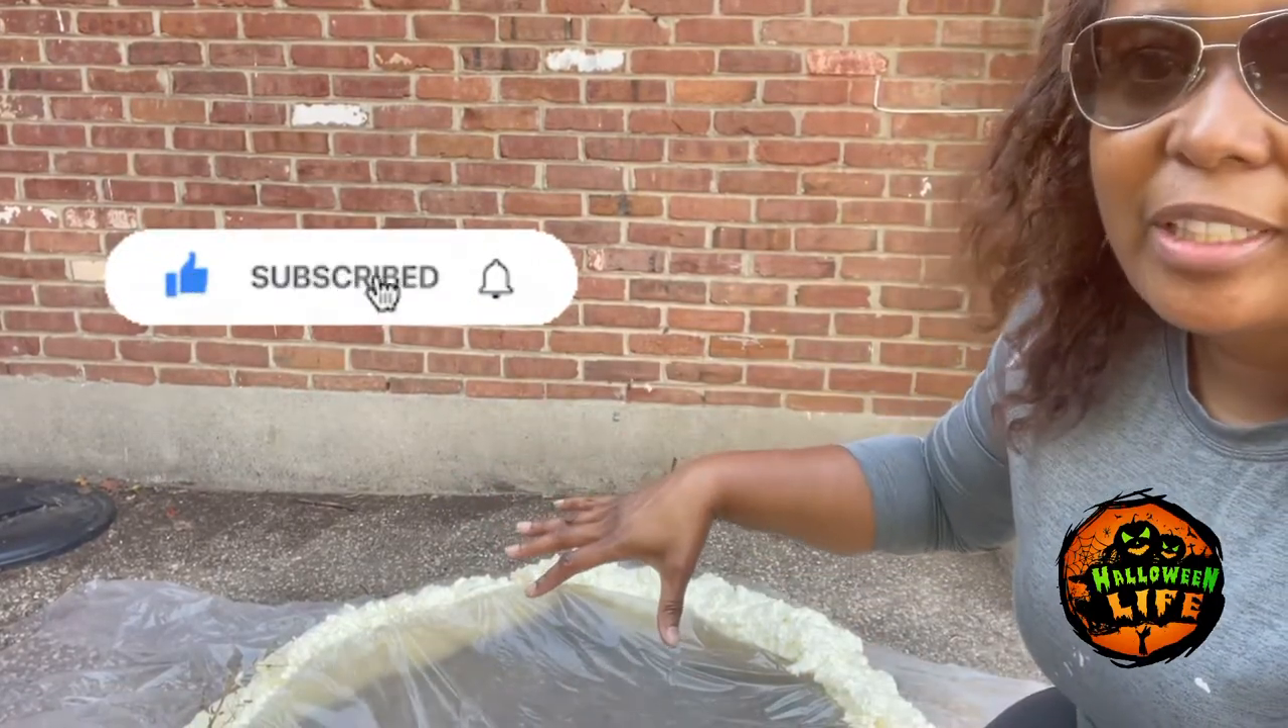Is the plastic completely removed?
No.